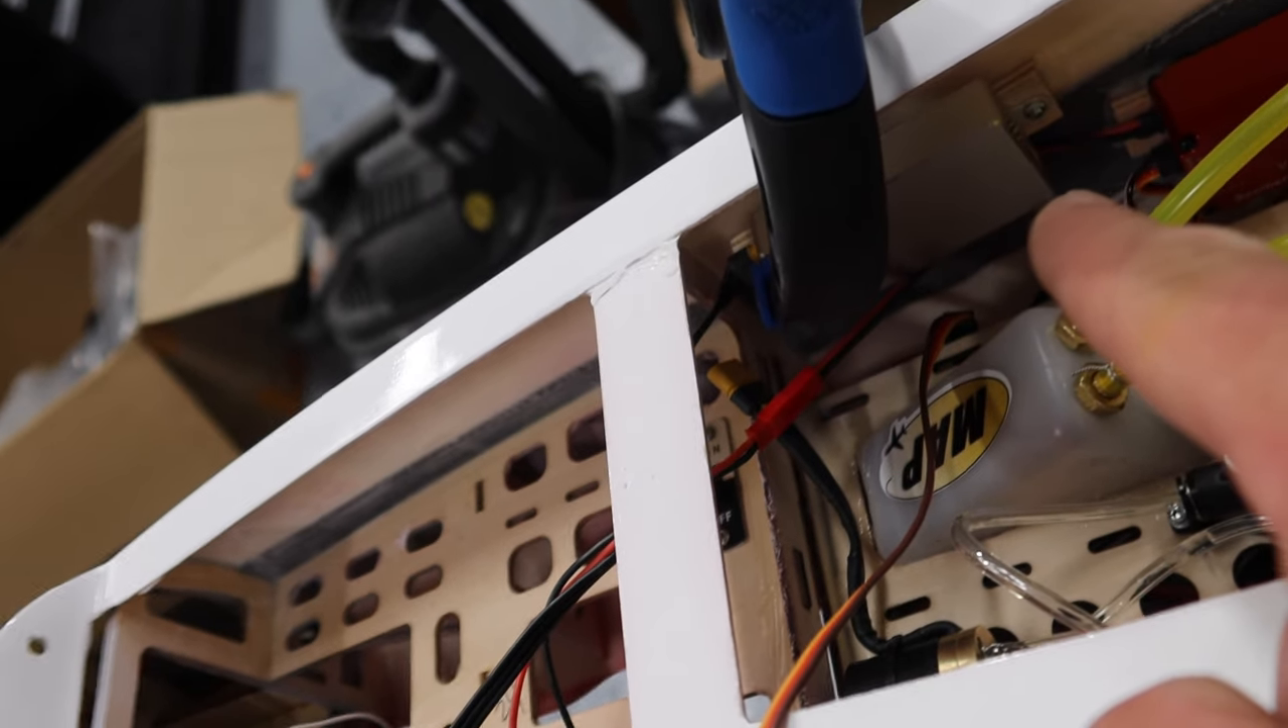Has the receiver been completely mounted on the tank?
No.